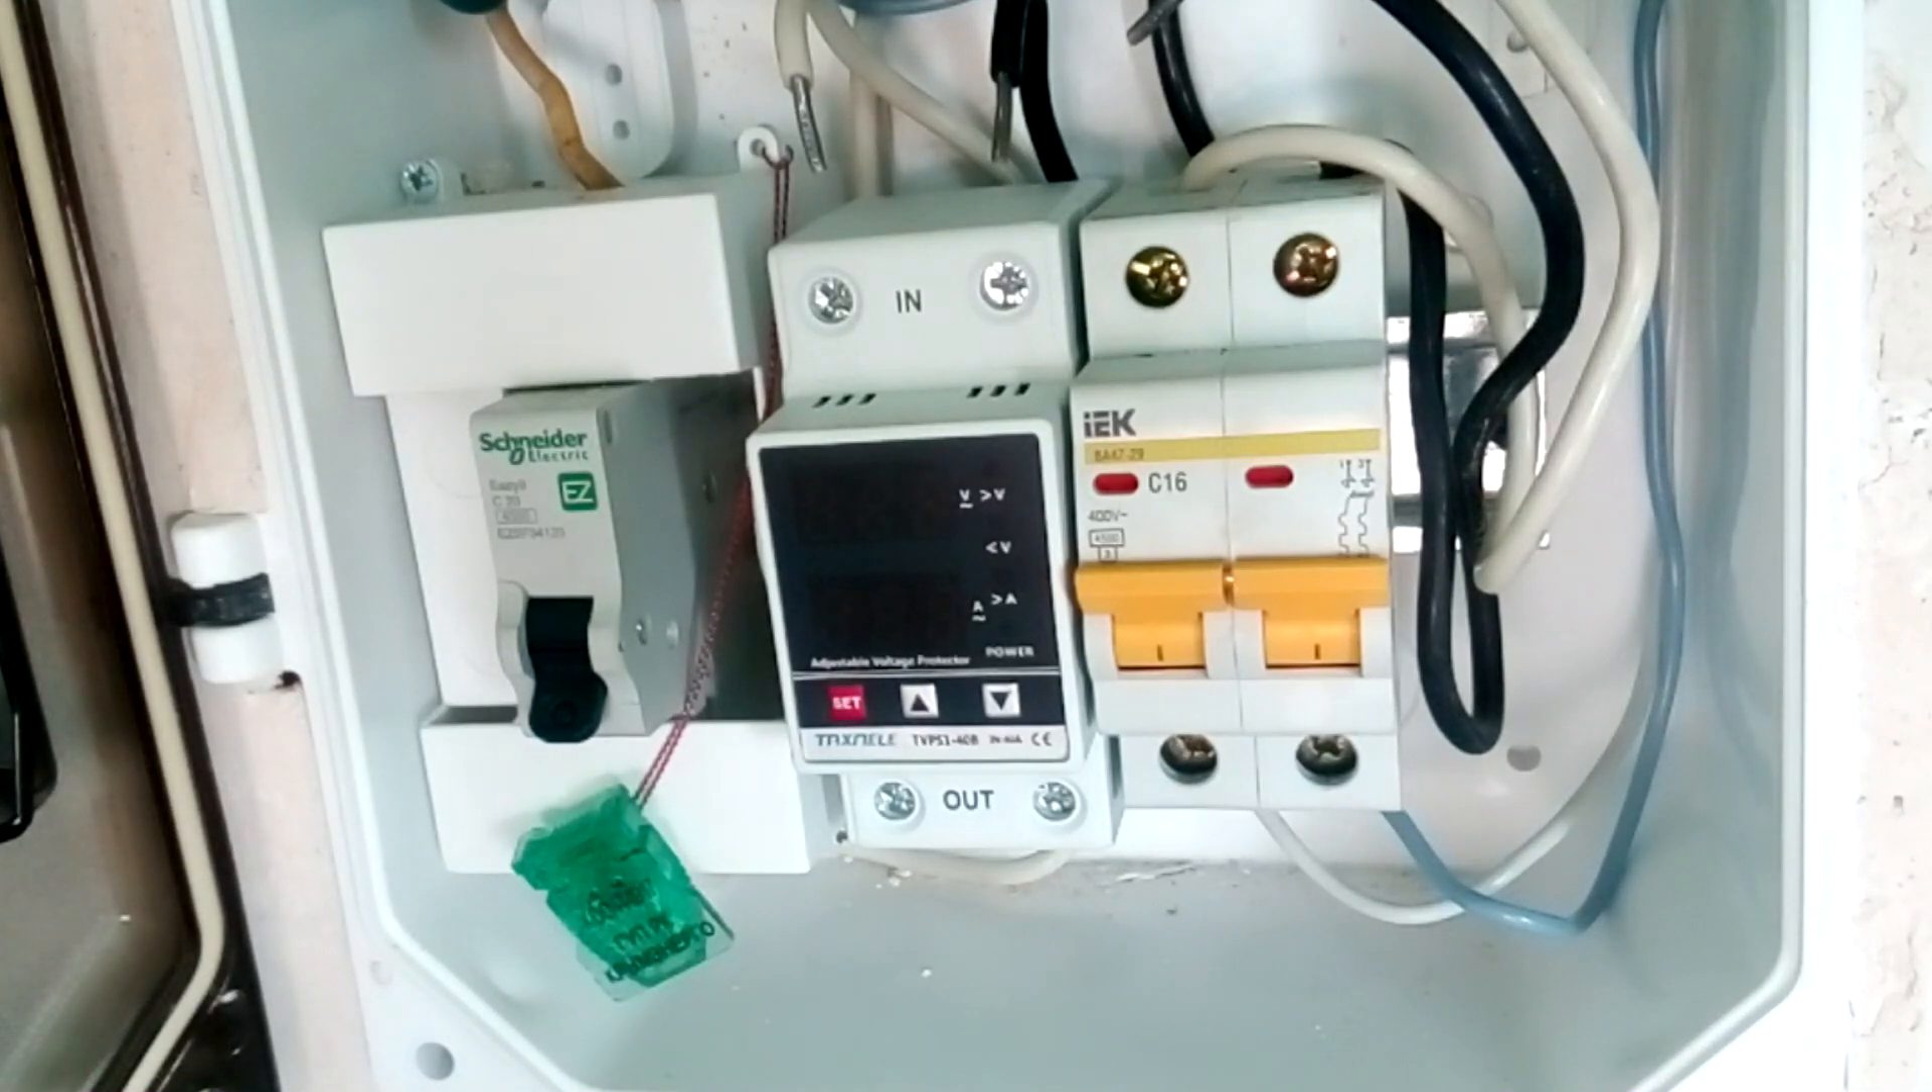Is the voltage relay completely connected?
No.